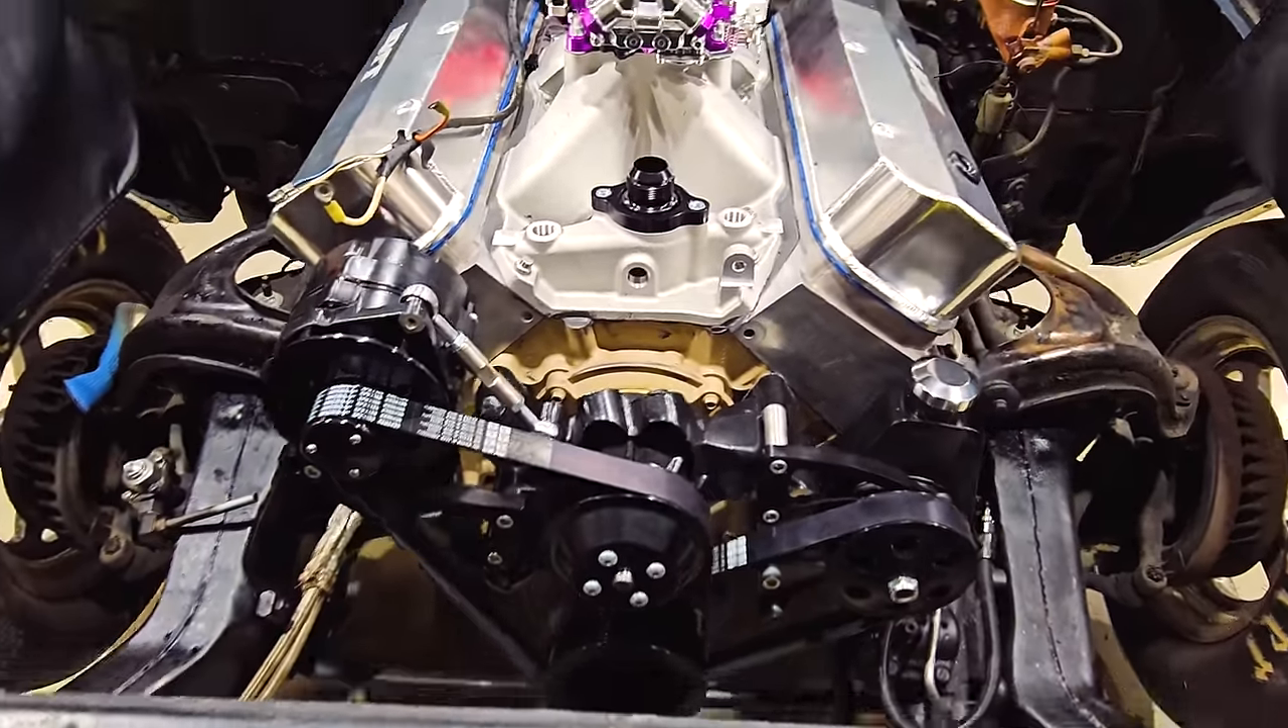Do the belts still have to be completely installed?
No.